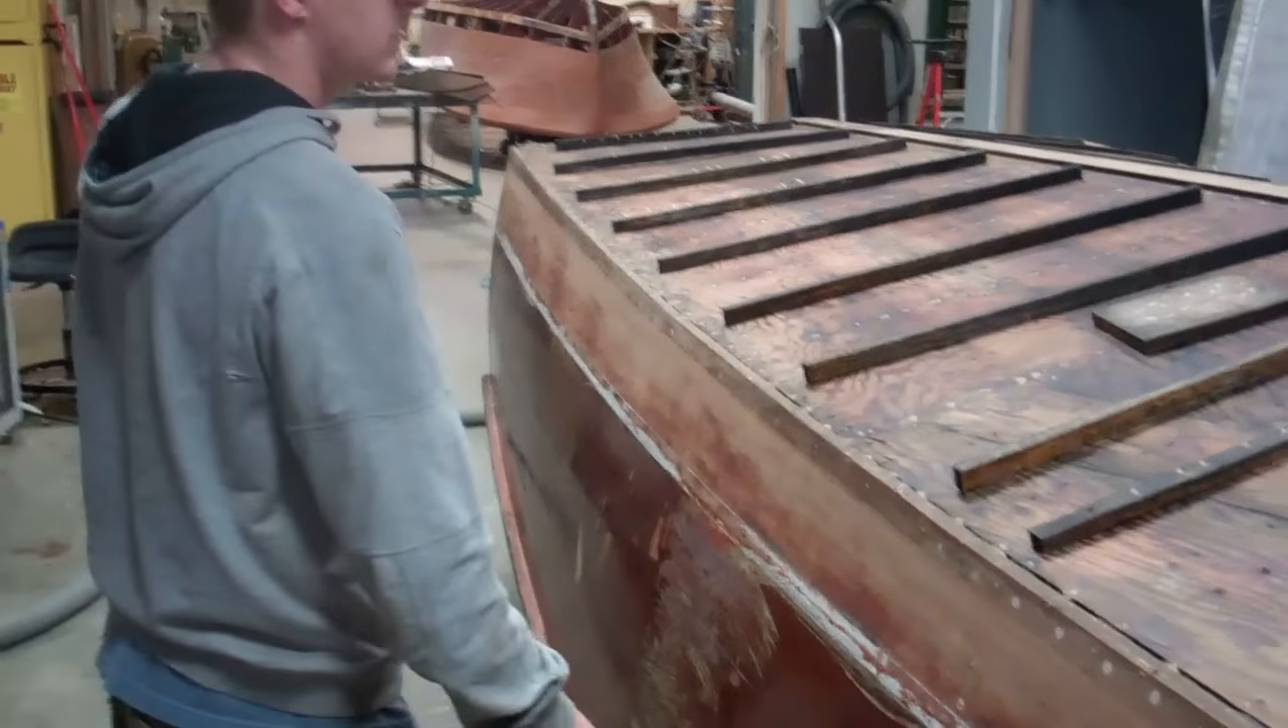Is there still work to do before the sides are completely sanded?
Yes.